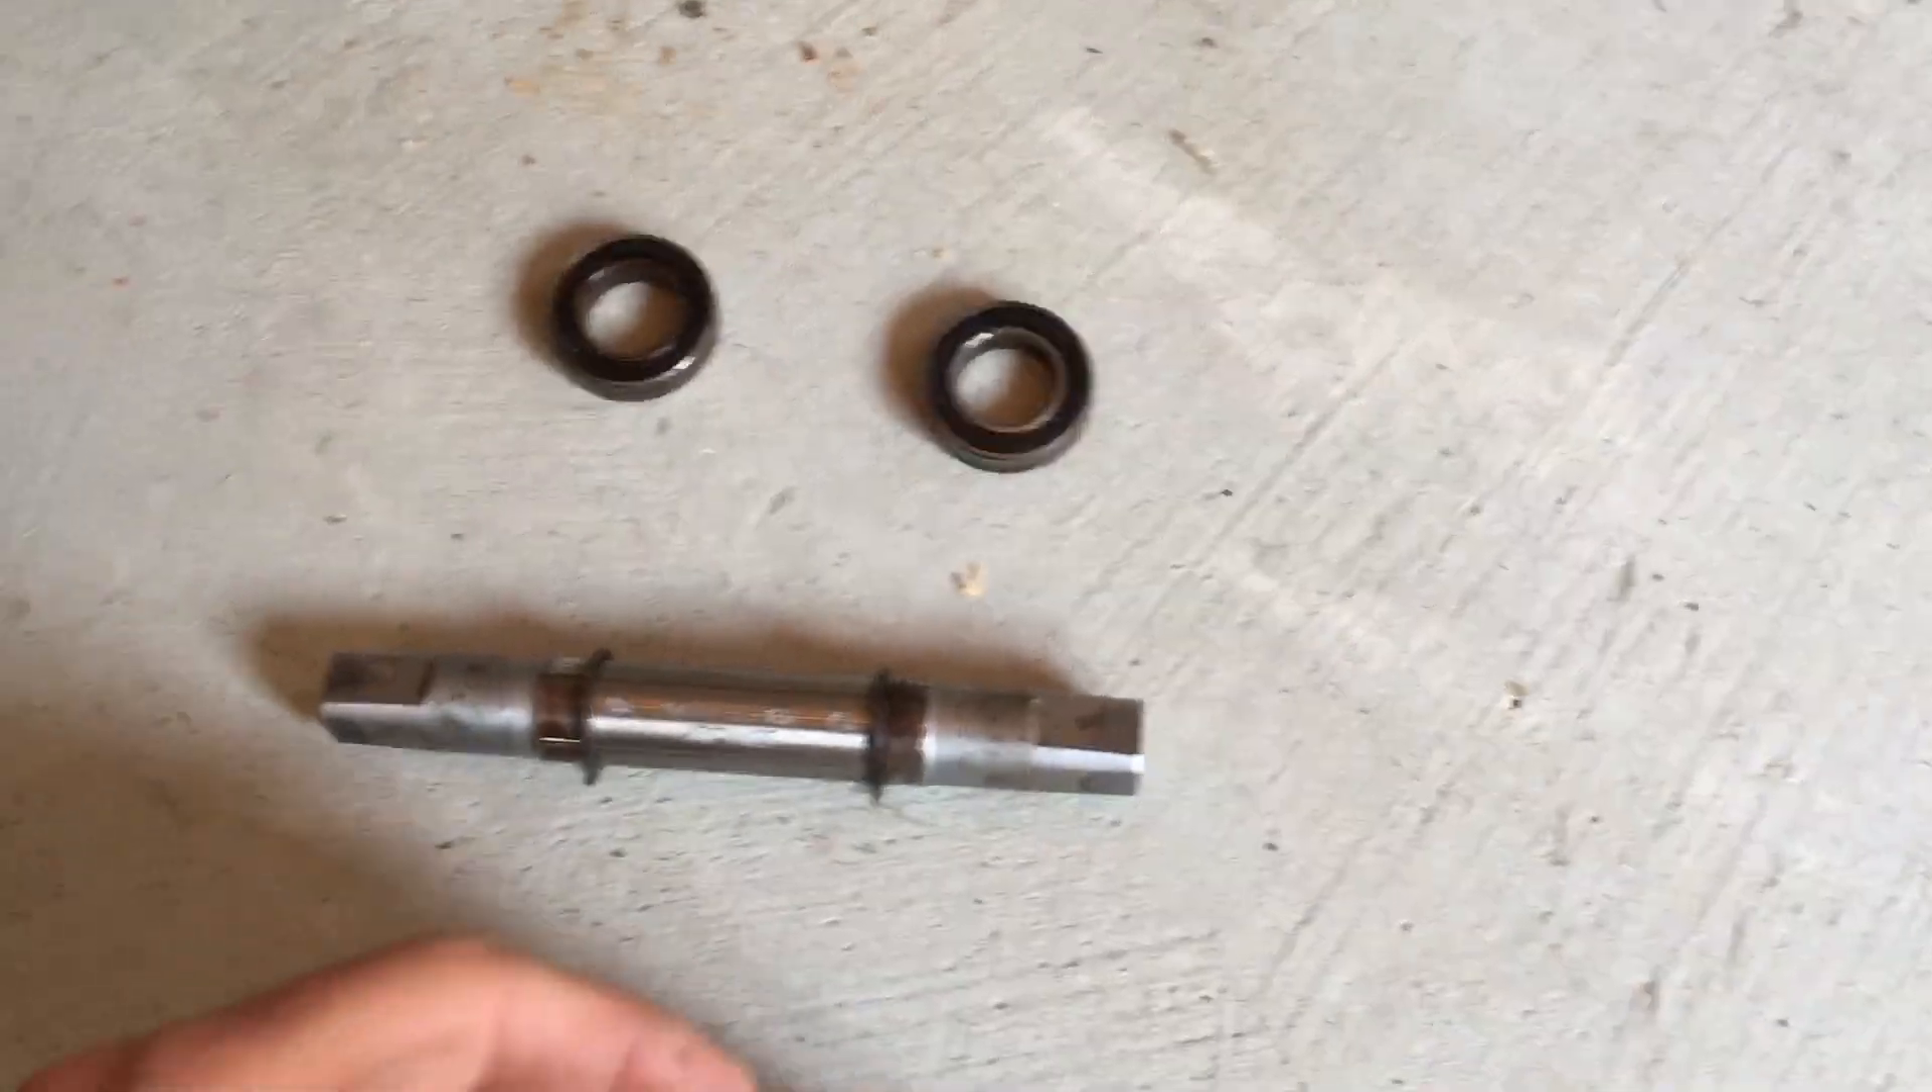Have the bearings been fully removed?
Yes.